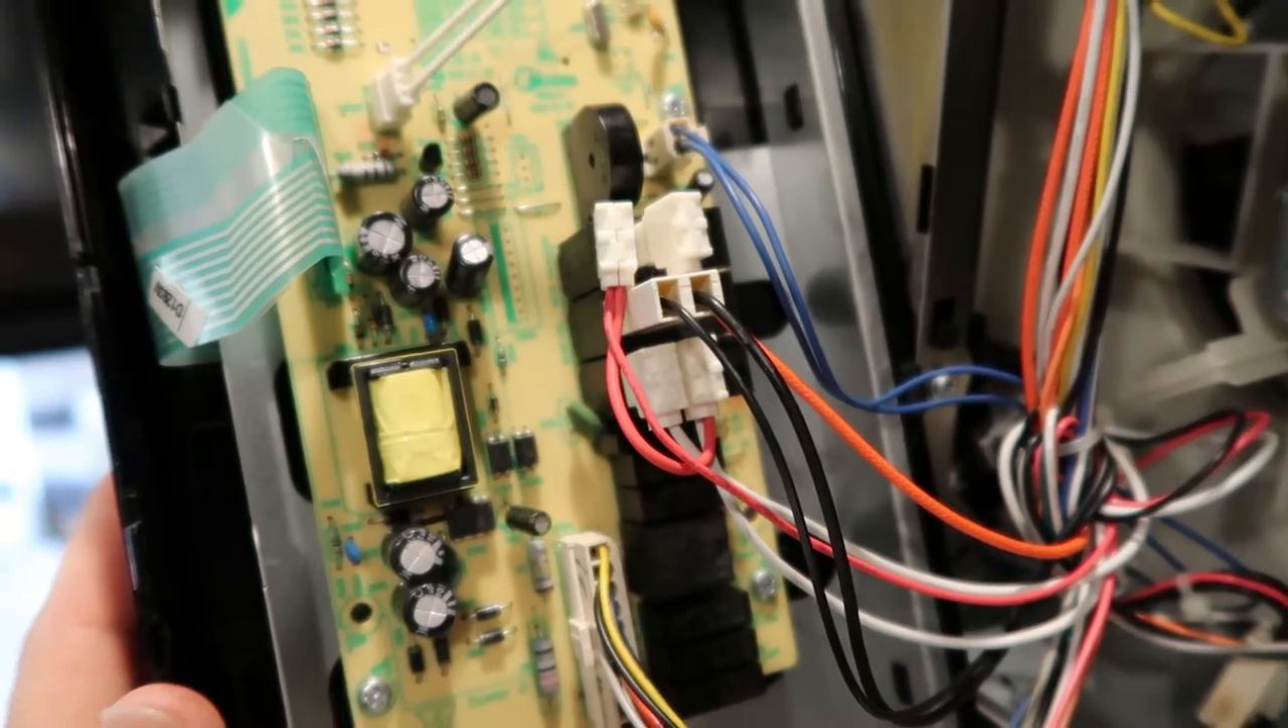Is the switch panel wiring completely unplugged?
No.